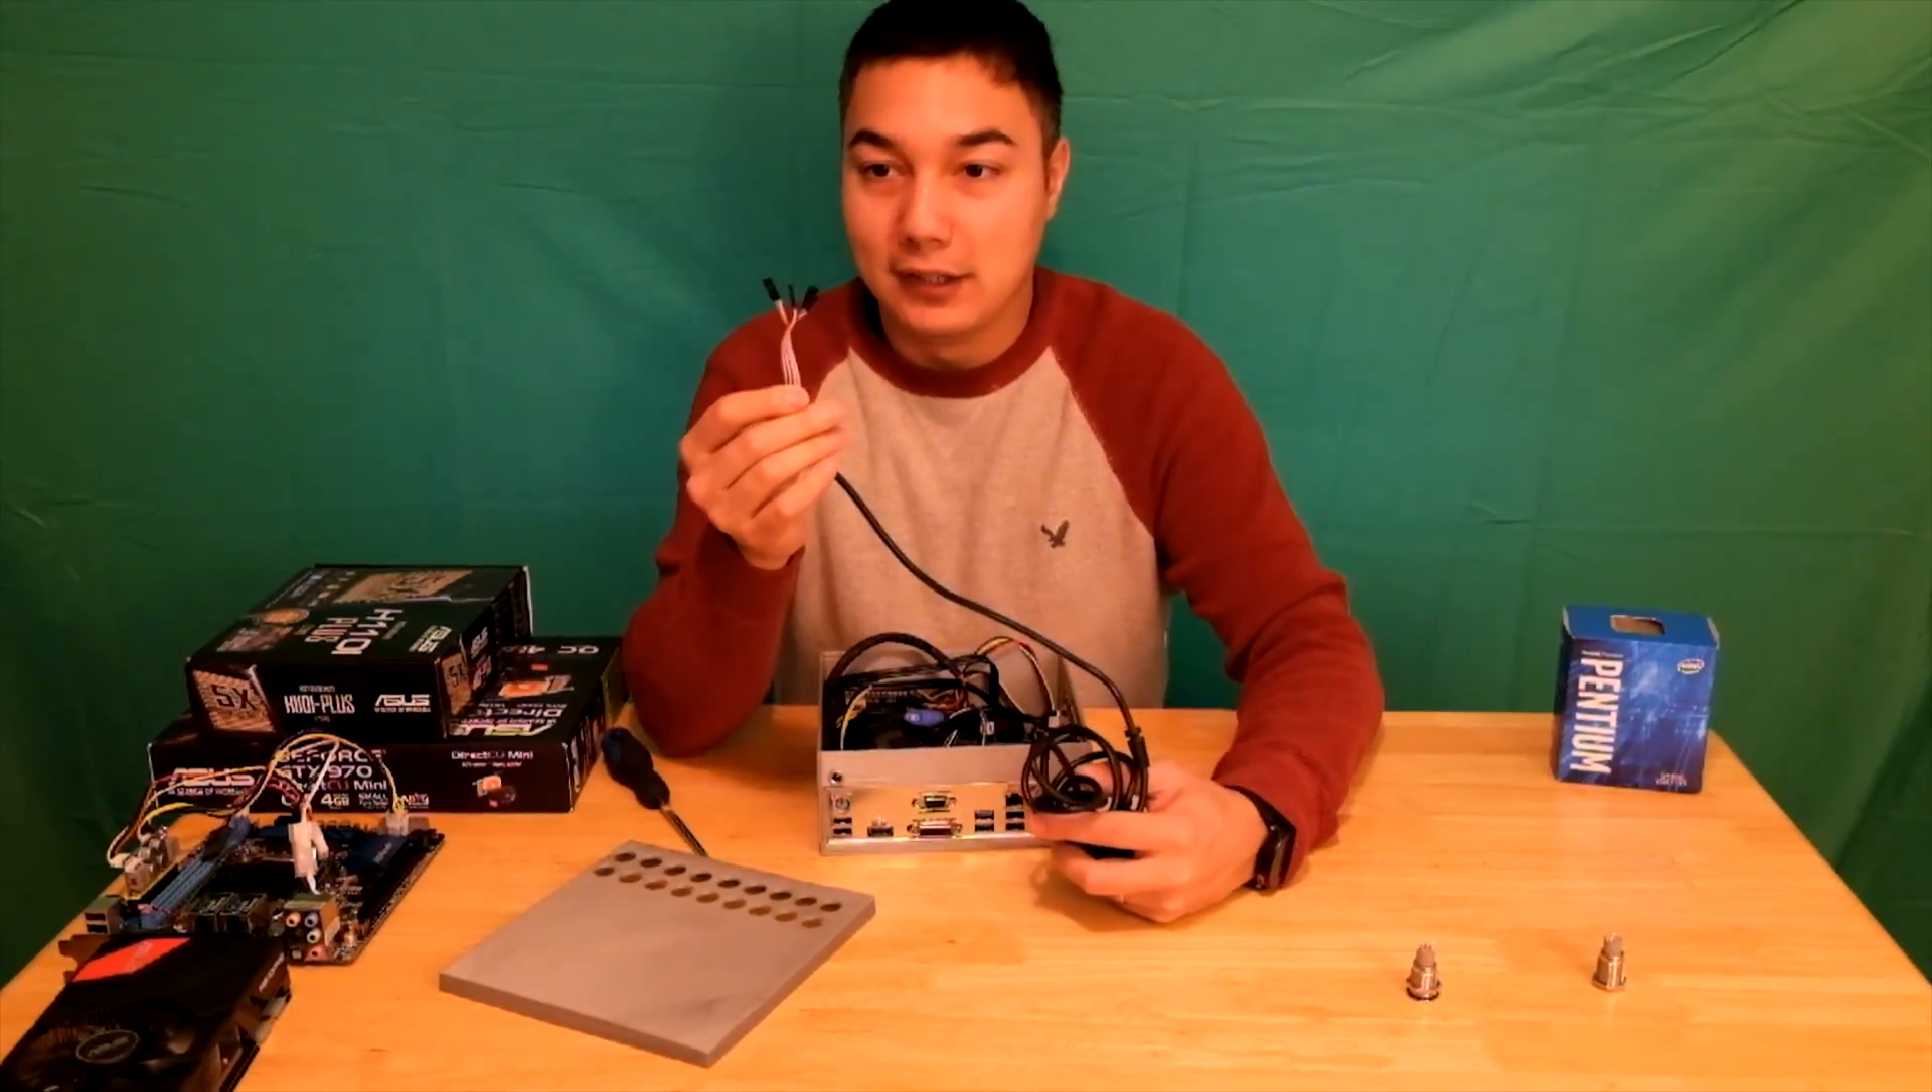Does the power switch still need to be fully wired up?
Yes.